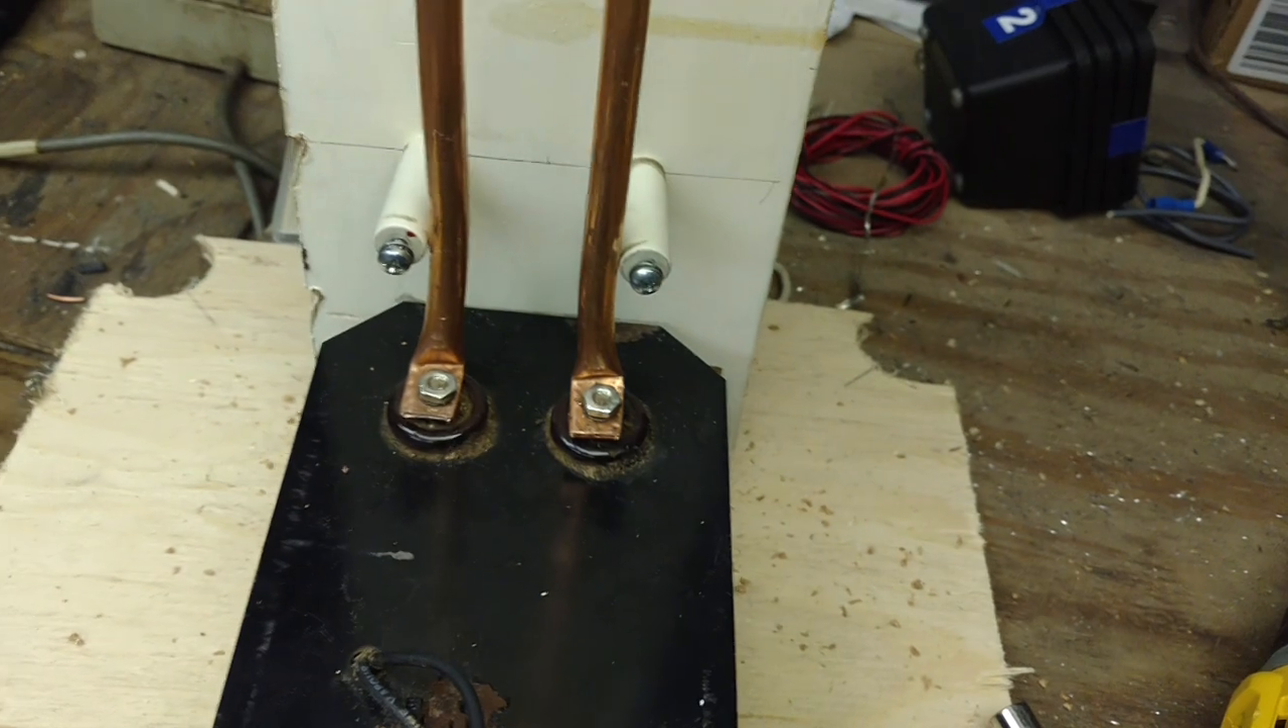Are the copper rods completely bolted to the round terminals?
Yes.